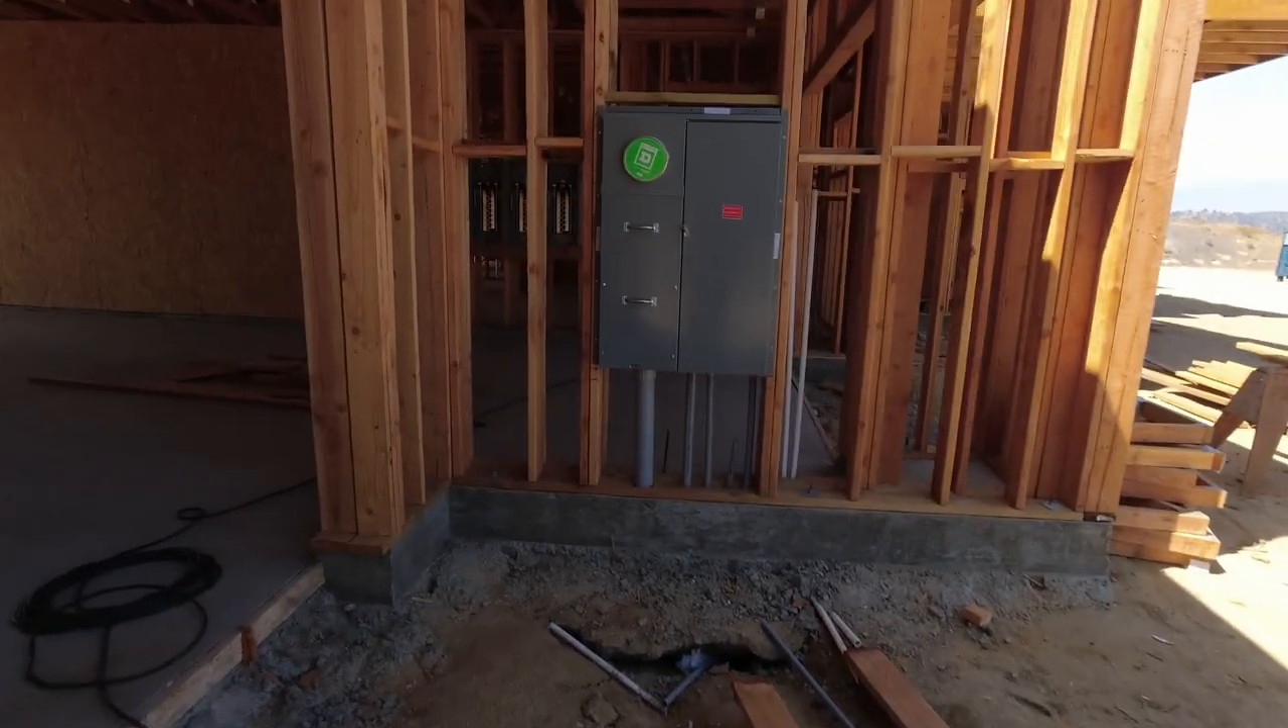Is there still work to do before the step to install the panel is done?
No.